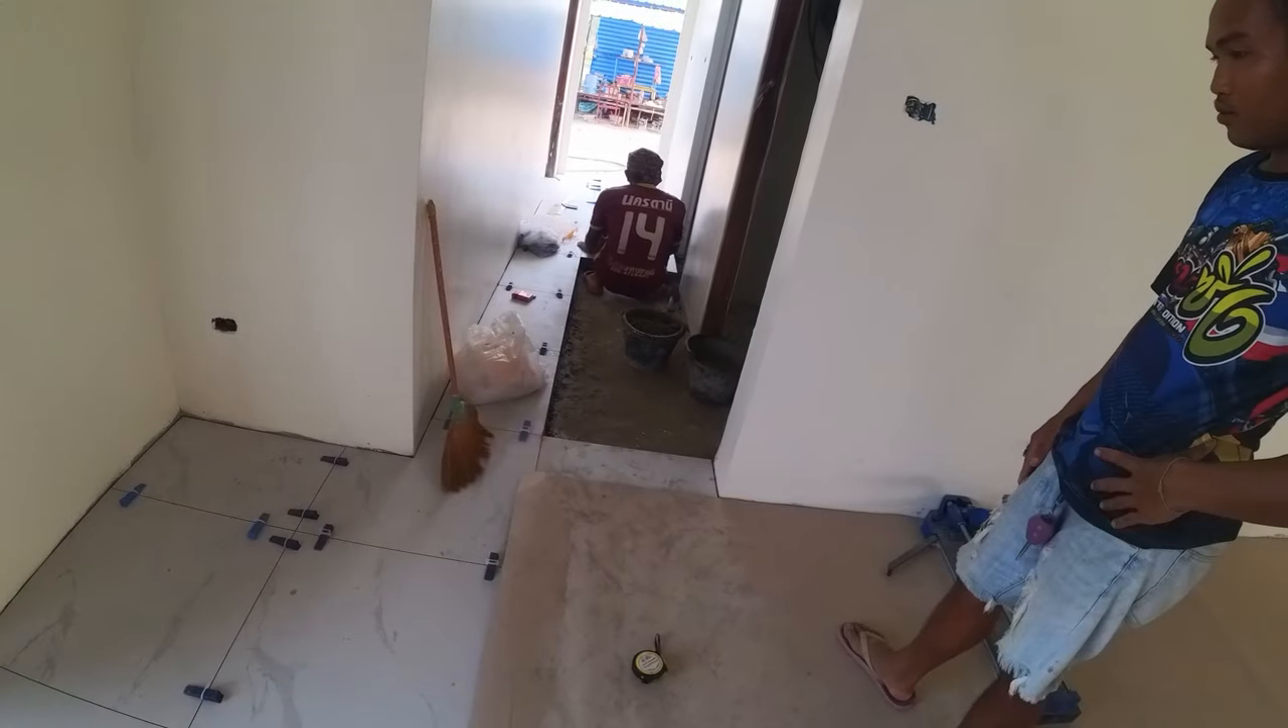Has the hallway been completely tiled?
No.